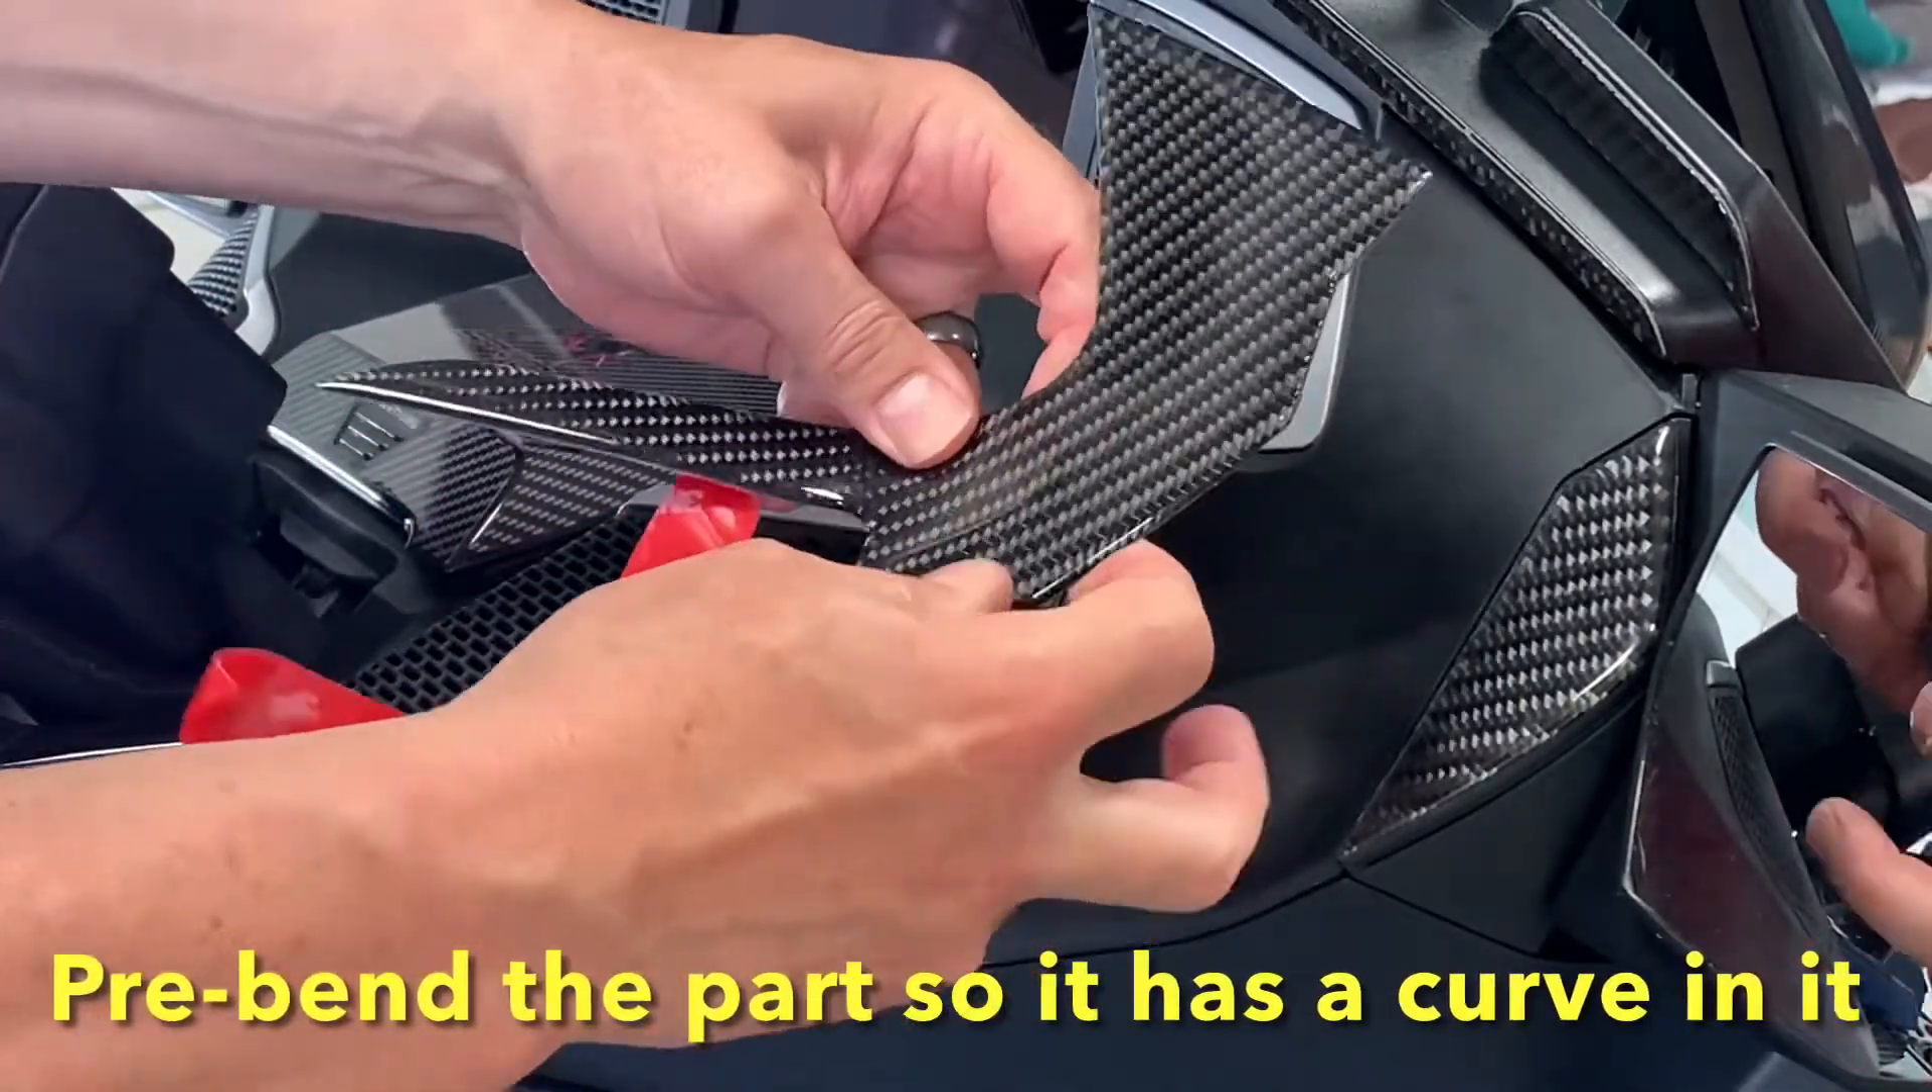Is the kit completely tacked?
No.